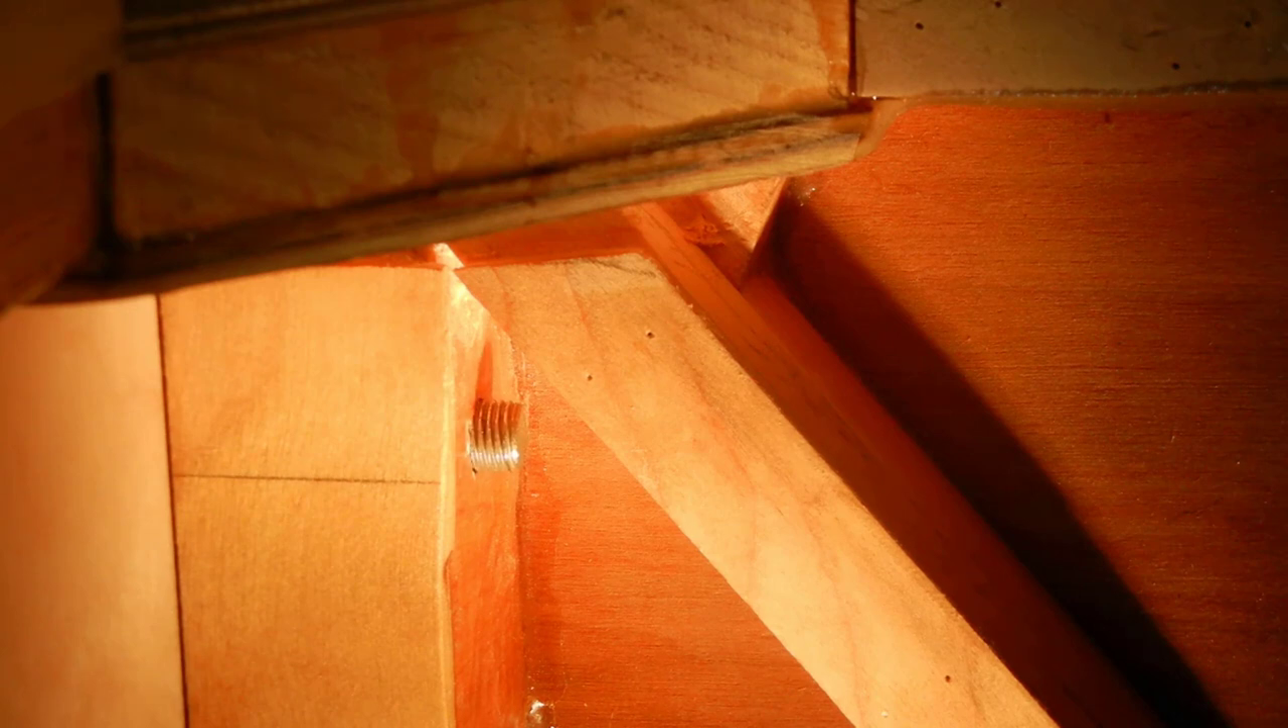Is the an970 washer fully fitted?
No.